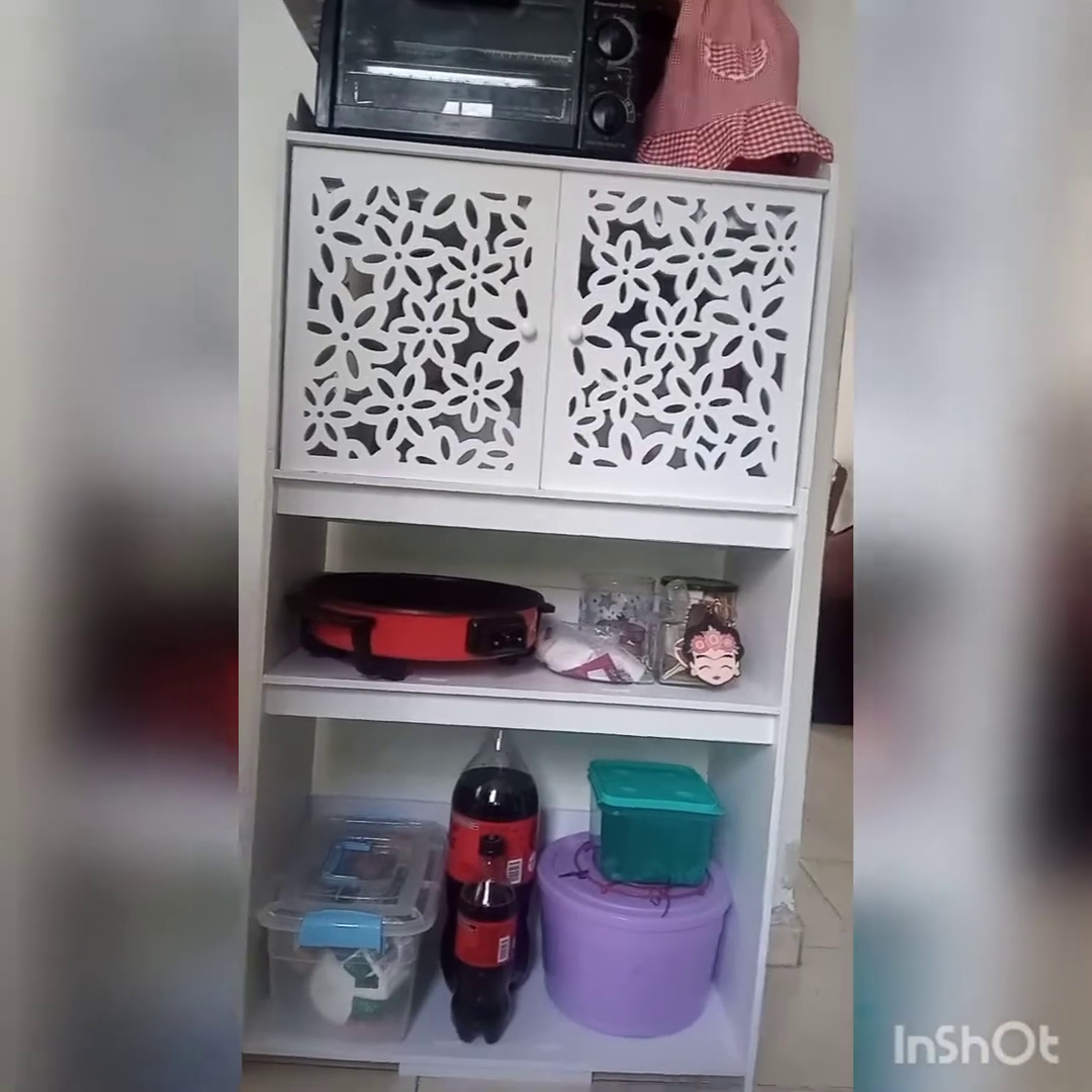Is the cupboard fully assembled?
Yes.